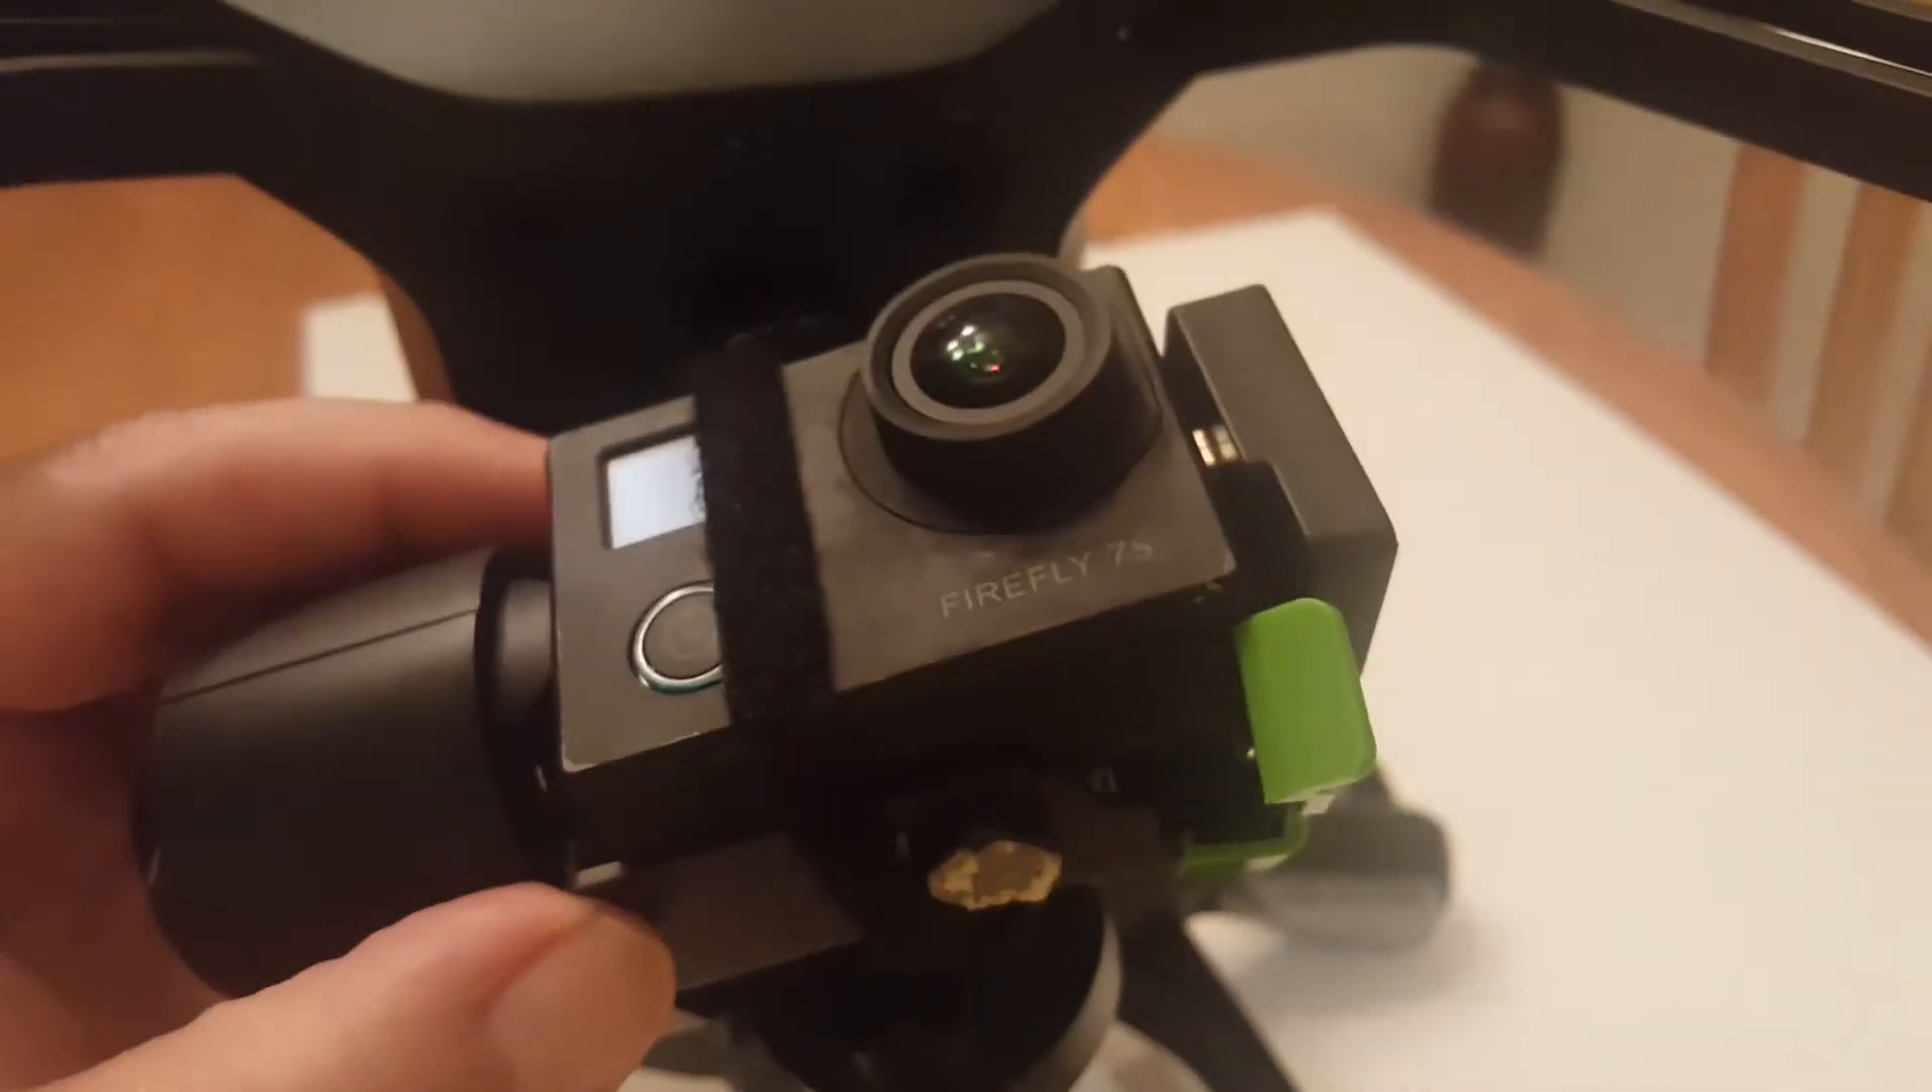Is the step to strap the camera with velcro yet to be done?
No.